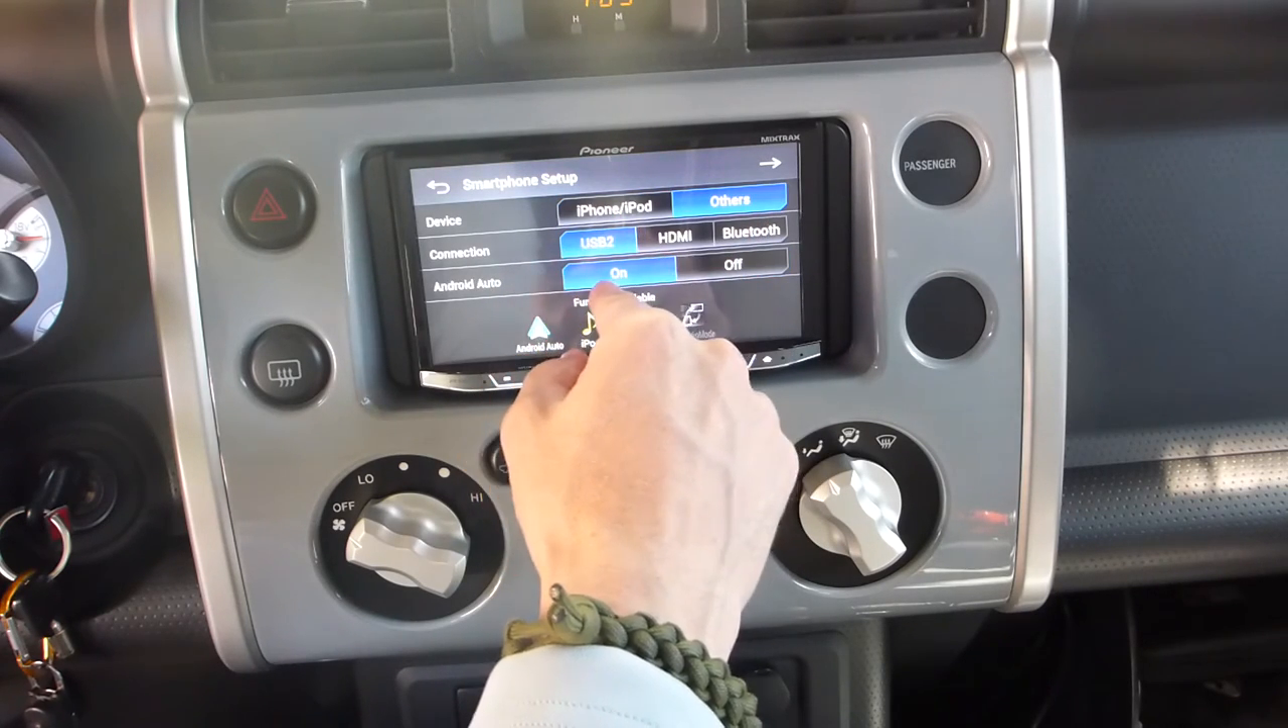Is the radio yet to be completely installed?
No.